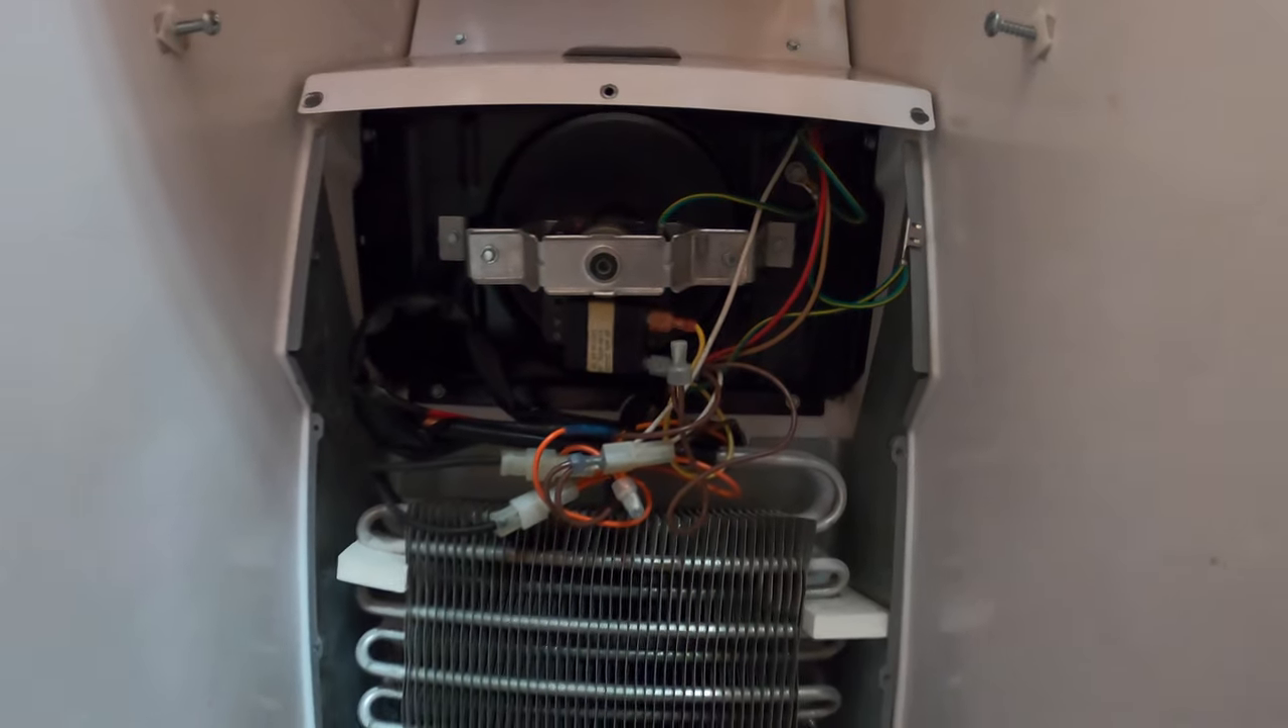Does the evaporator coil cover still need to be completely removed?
No.